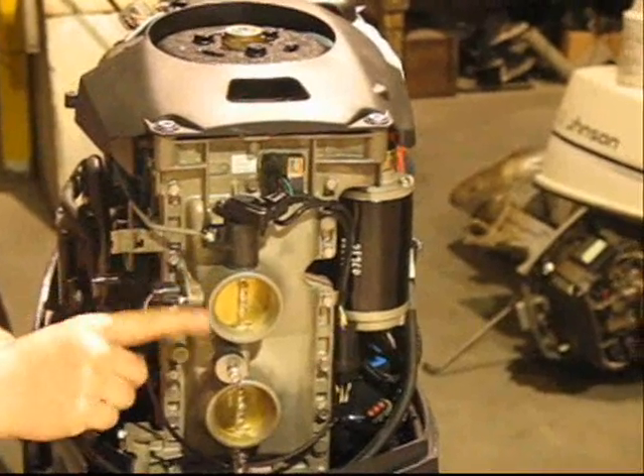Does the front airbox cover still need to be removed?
No.